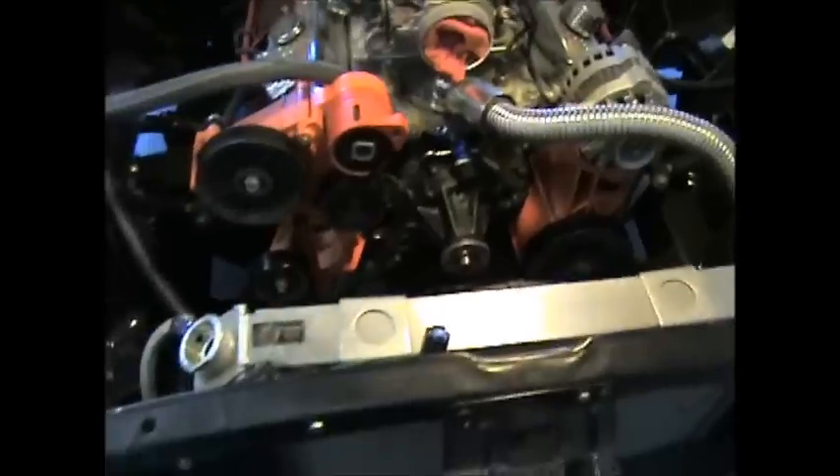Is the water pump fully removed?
No.